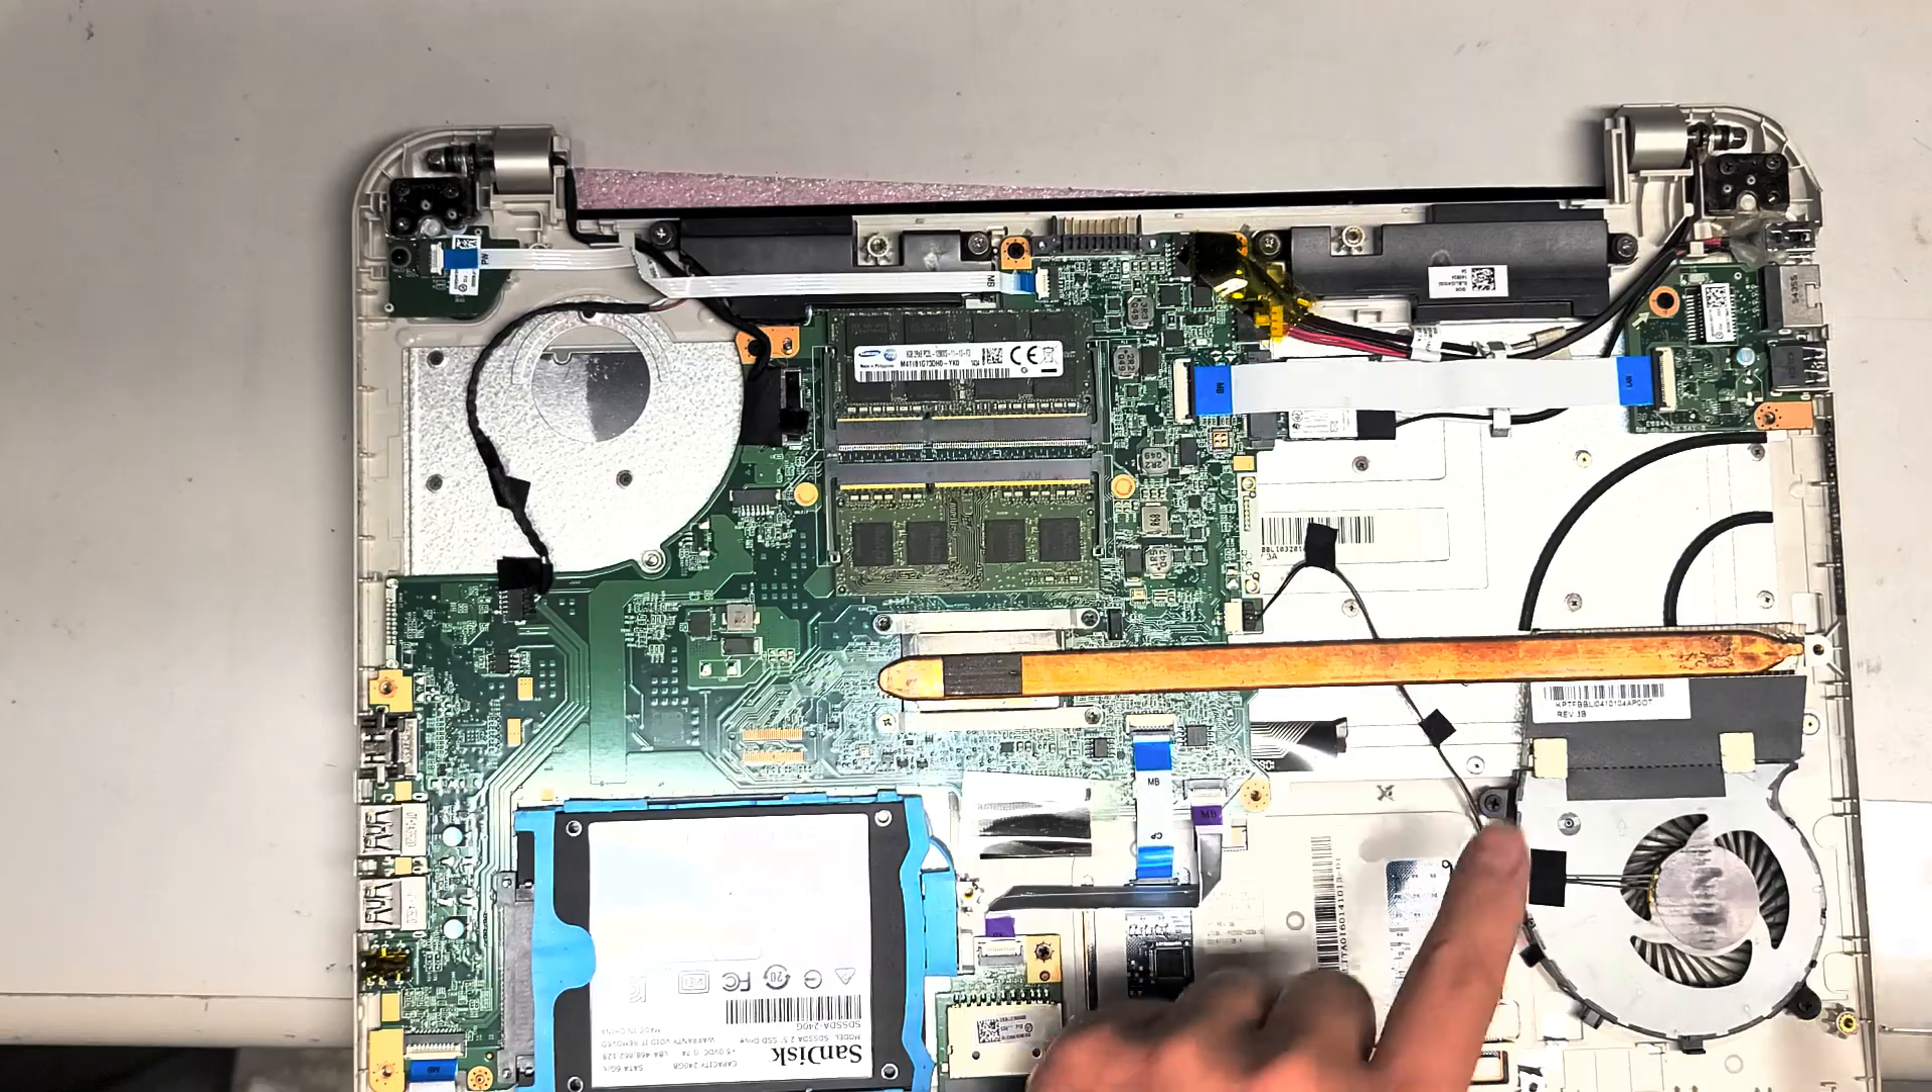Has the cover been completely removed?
Yes.